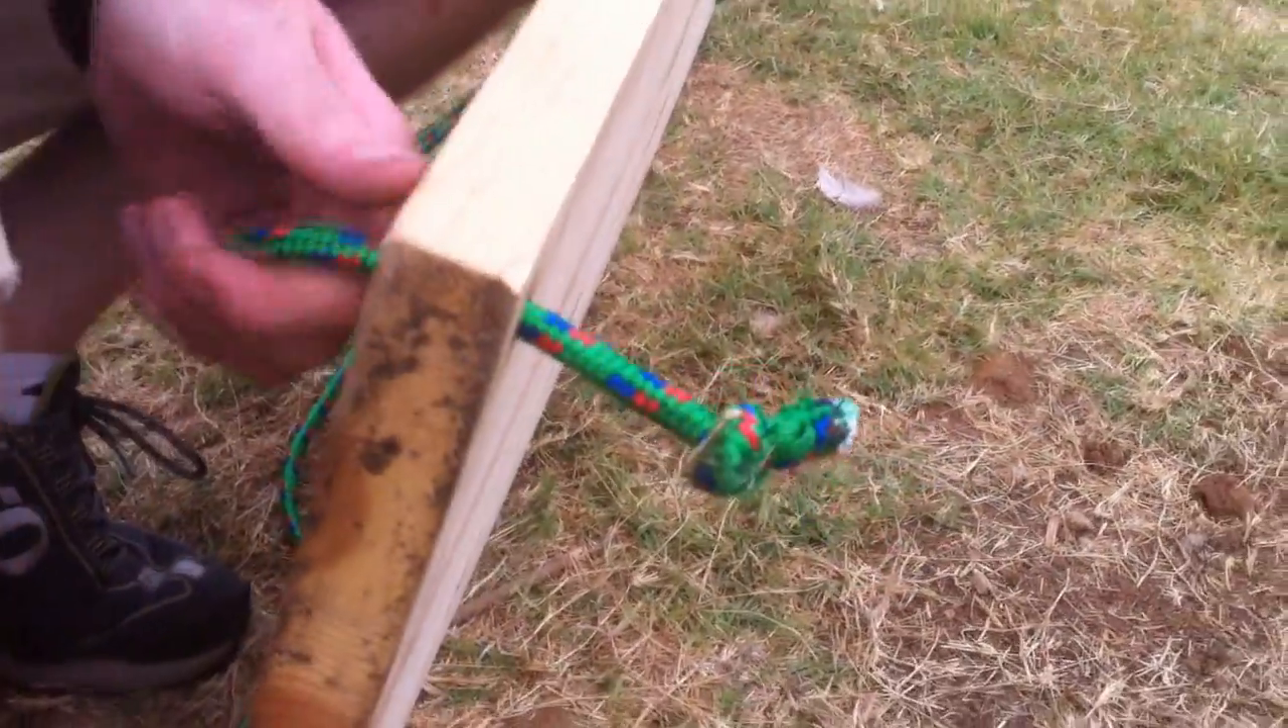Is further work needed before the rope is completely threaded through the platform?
No.